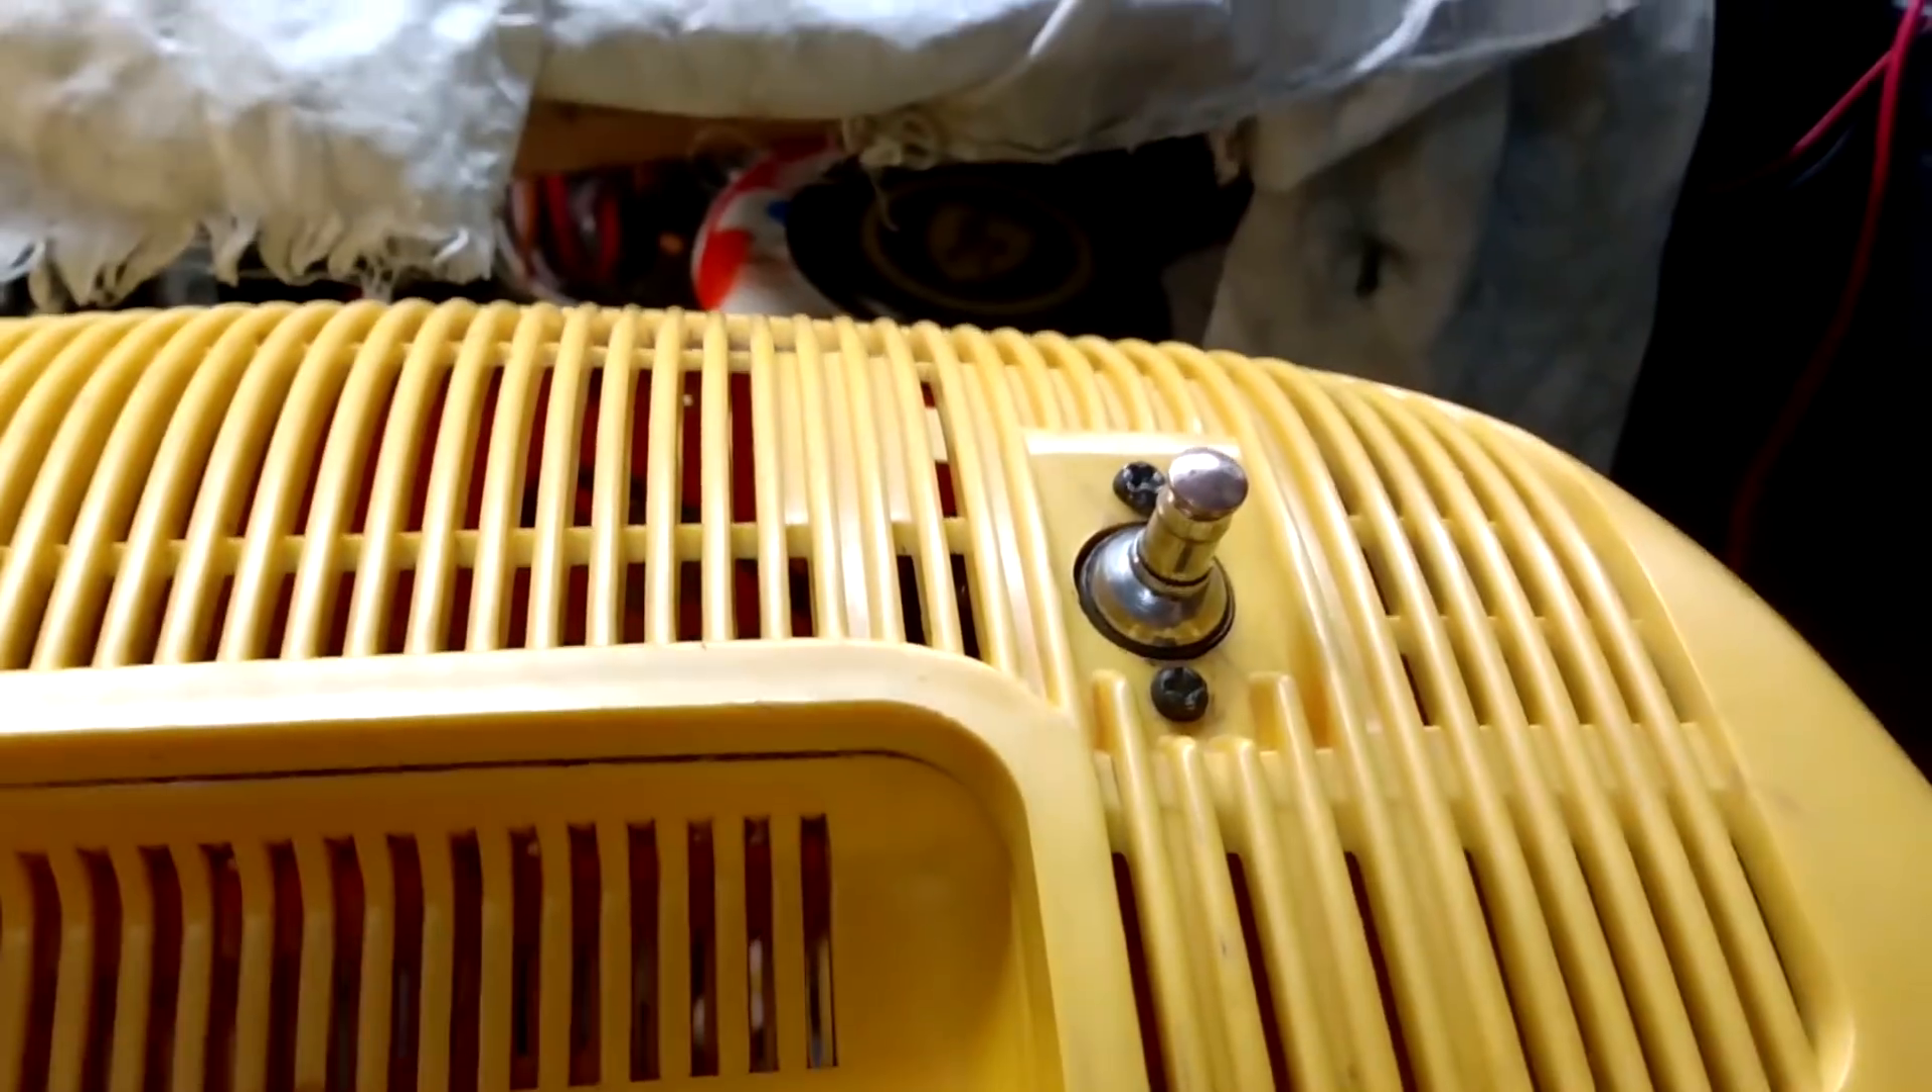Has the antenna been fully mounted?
Yes.